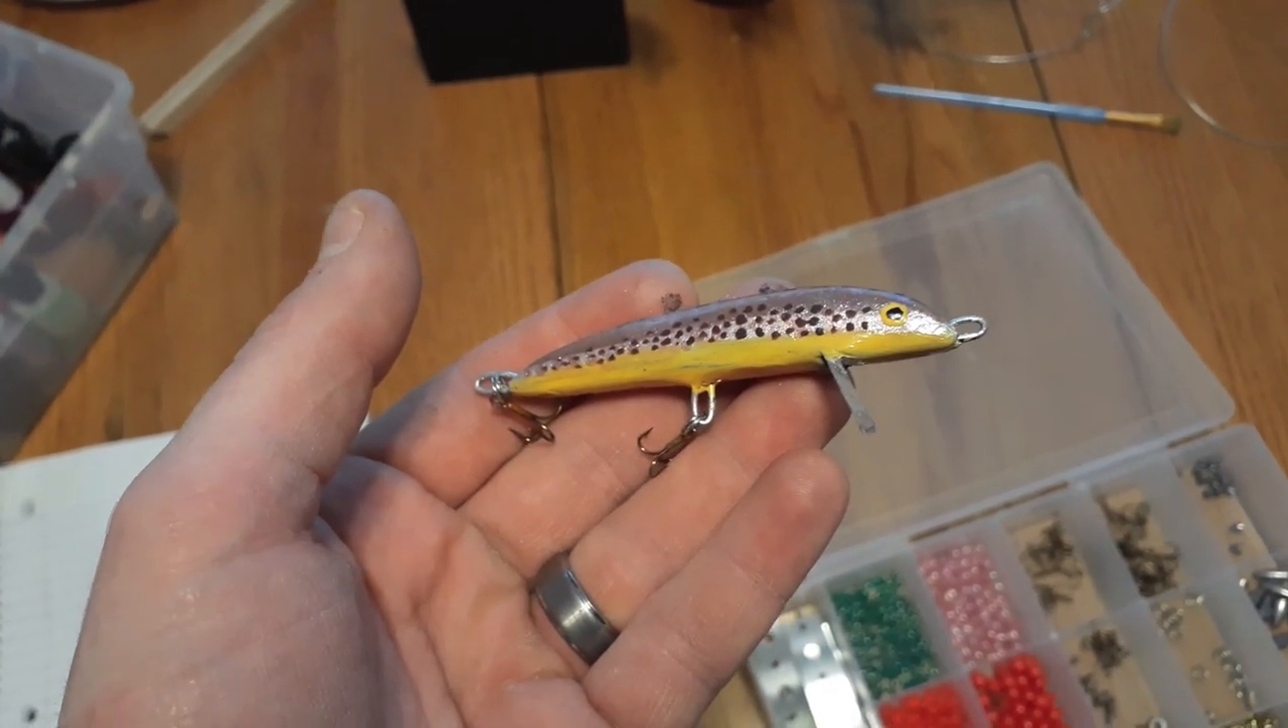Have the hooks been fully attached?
Yes.